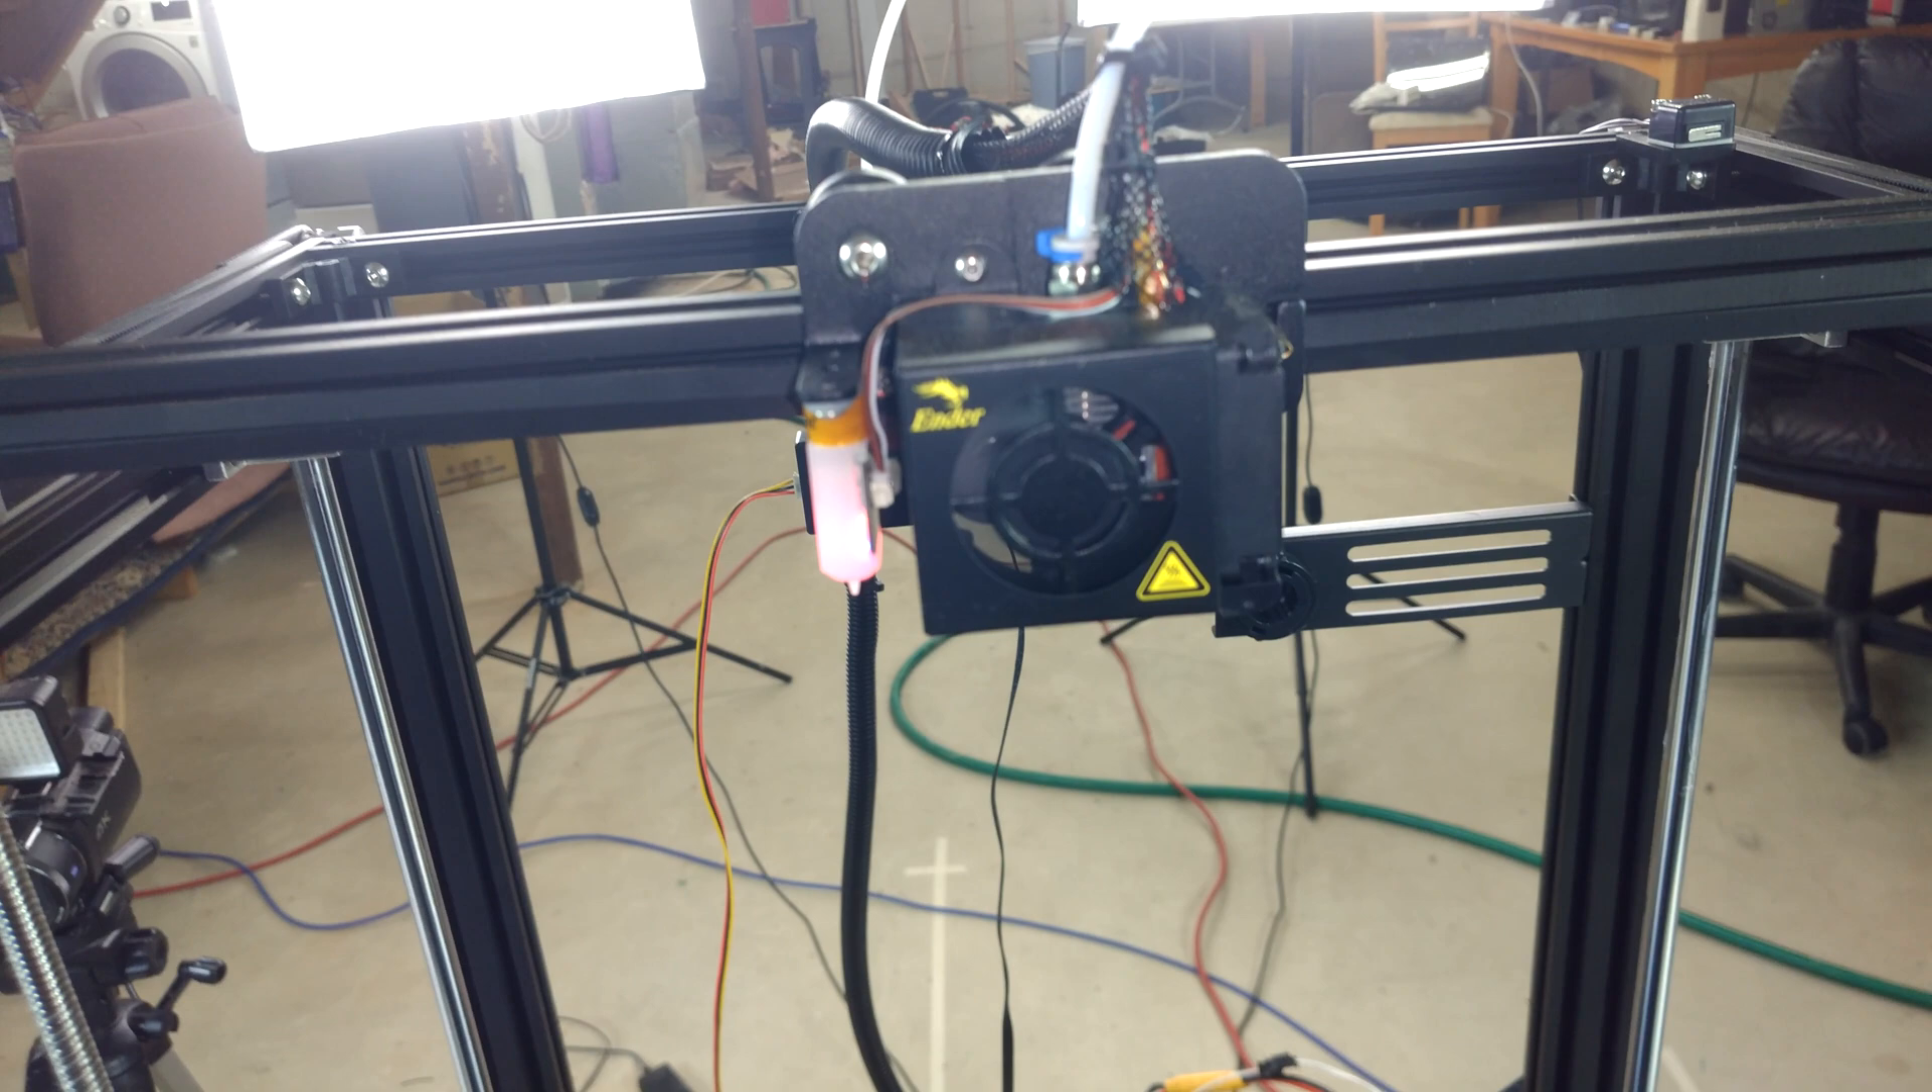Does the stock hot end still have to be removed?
Yes.